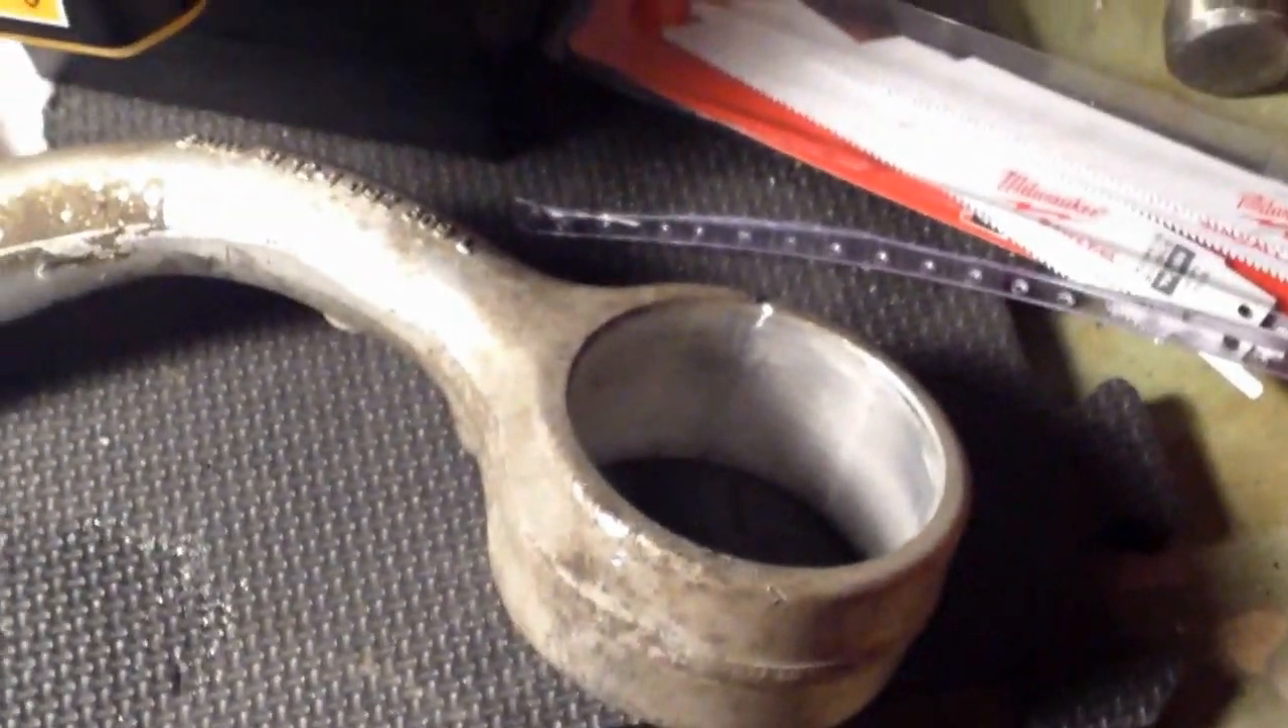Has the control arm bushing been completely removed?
Yes.